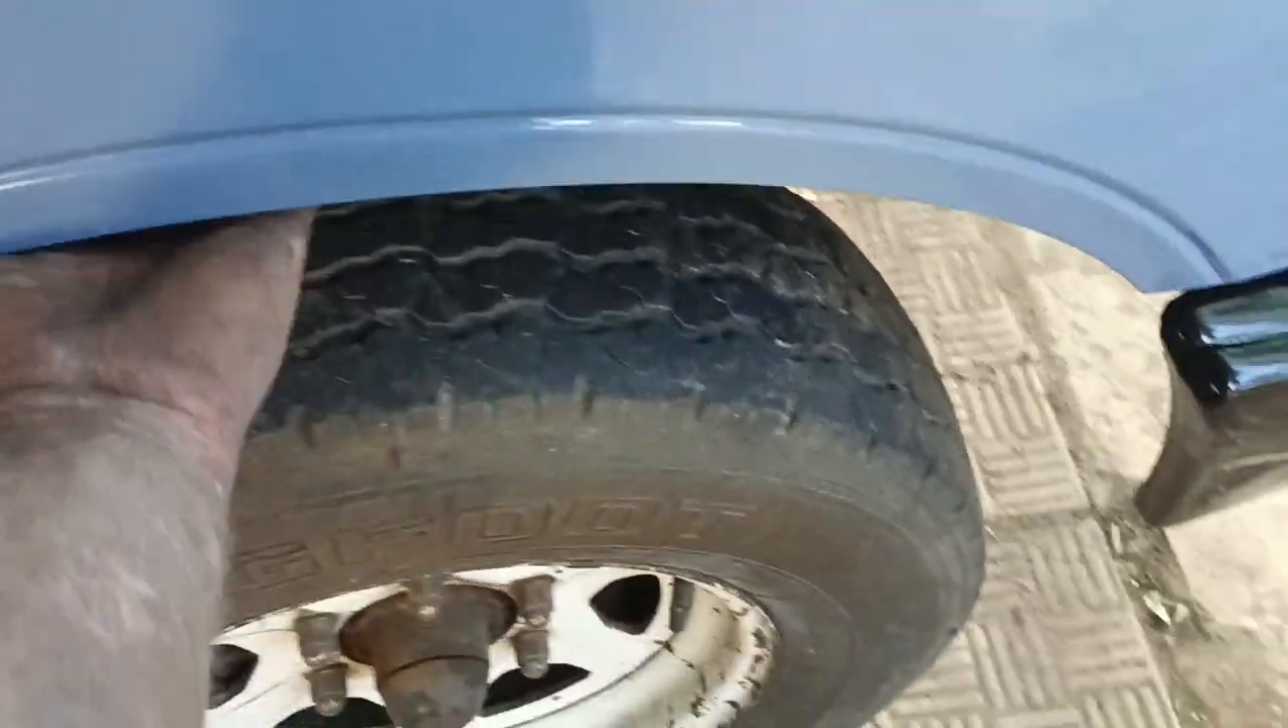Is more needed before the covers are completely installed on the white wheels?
Yes.